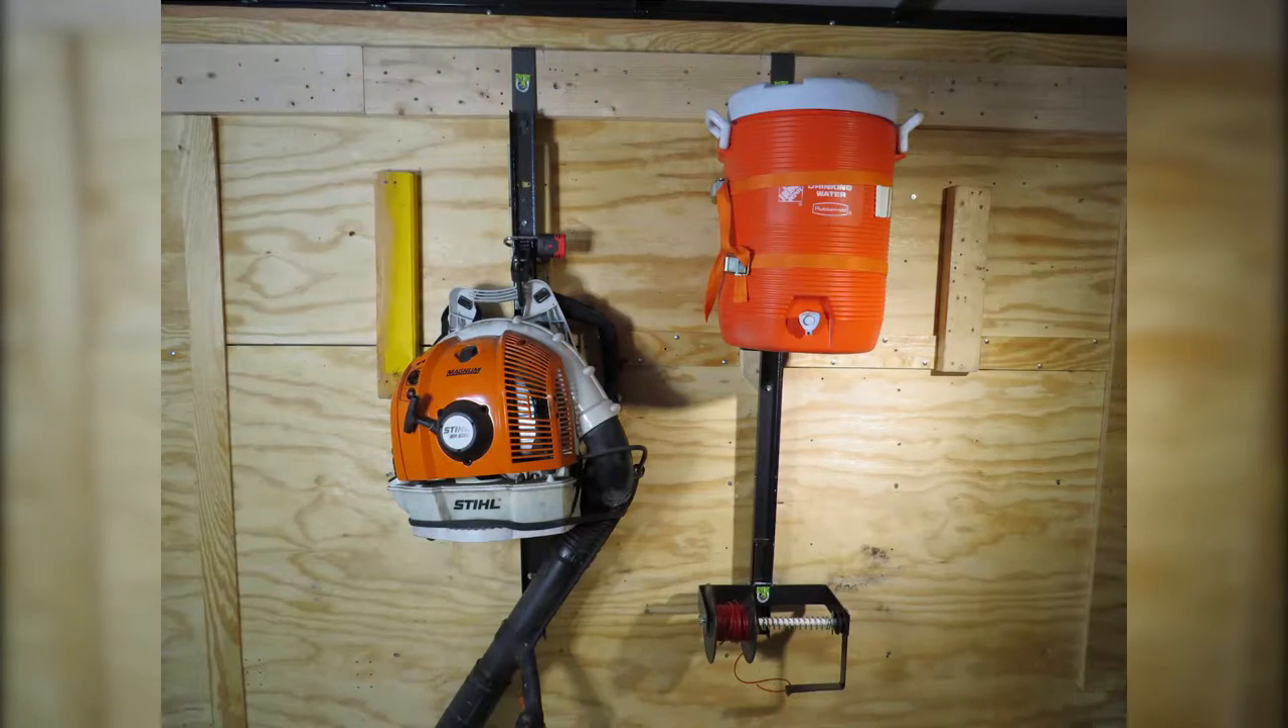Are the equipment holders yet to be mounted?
No.